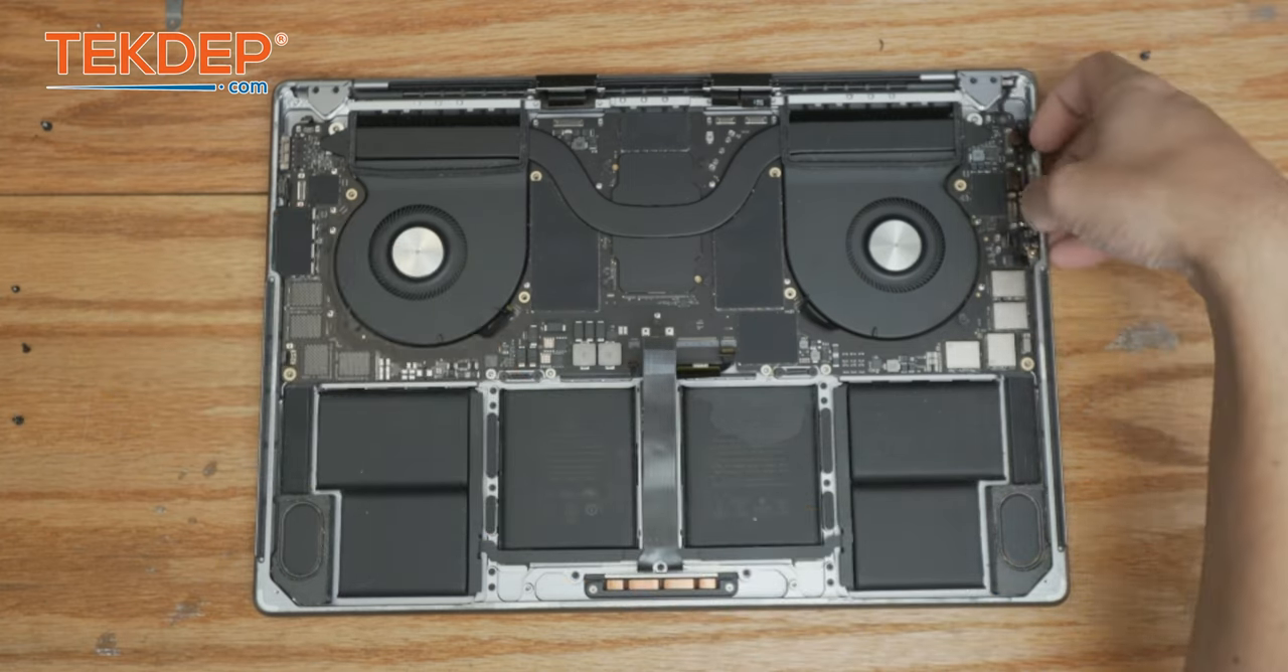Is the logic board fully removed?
No.